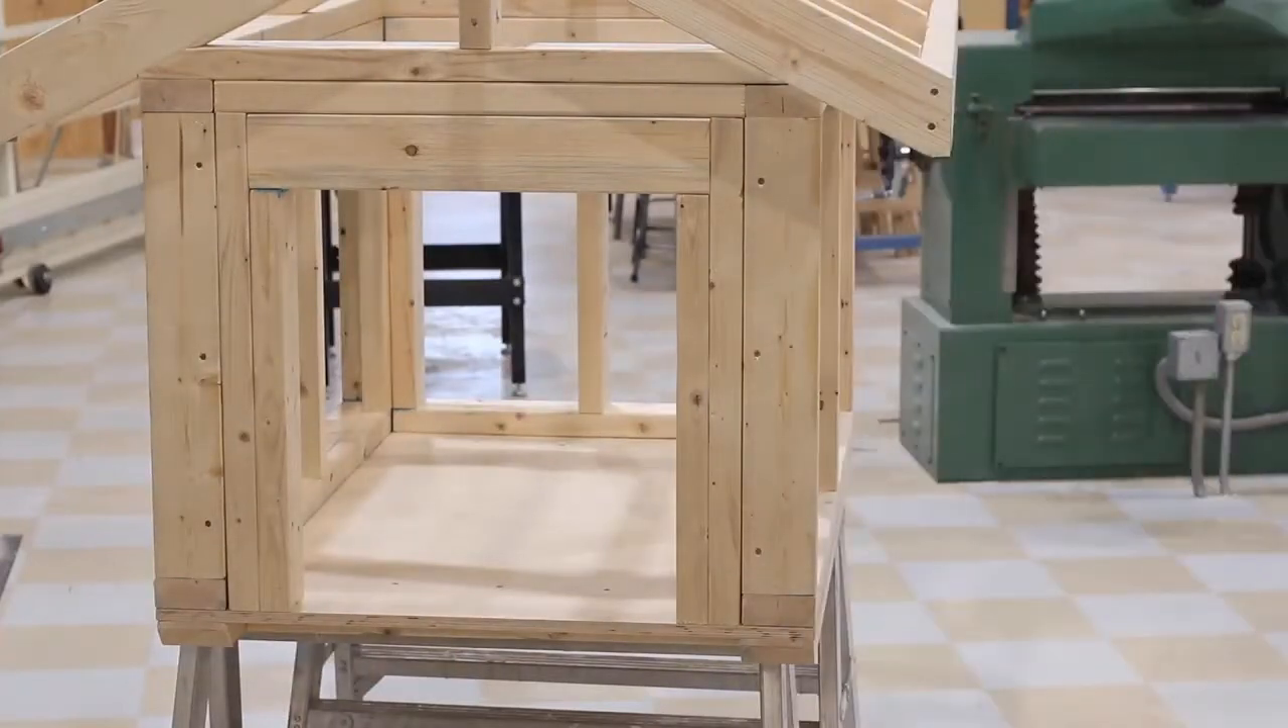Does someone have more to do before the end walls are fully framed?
No.